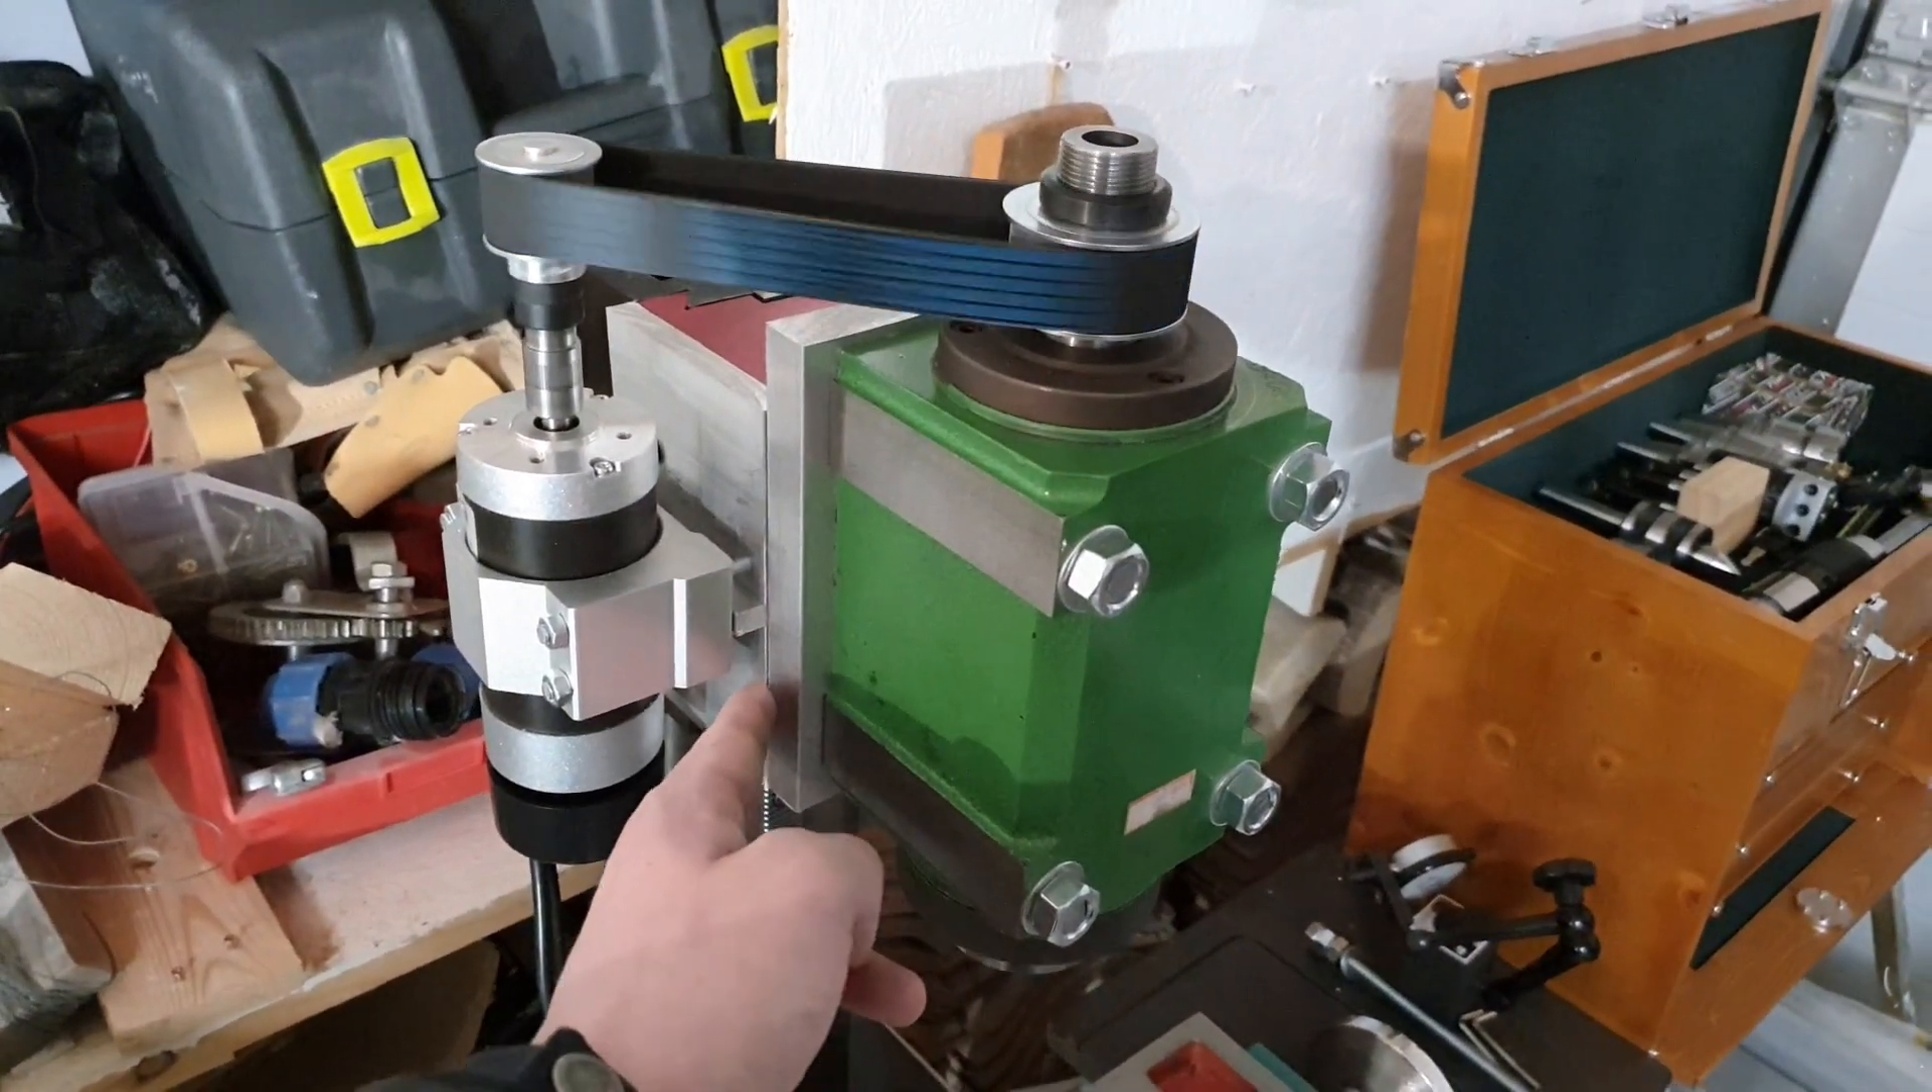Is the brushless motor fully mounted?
Yes.